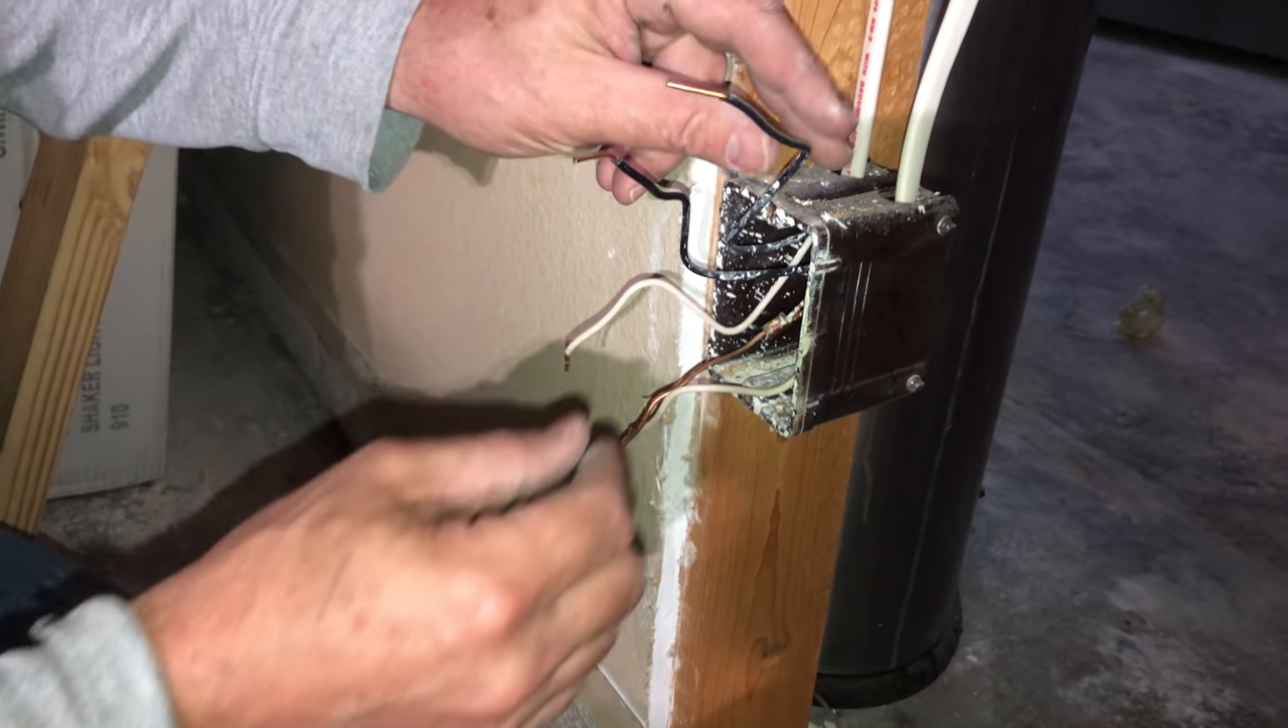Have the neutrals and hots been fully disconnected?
Yes.